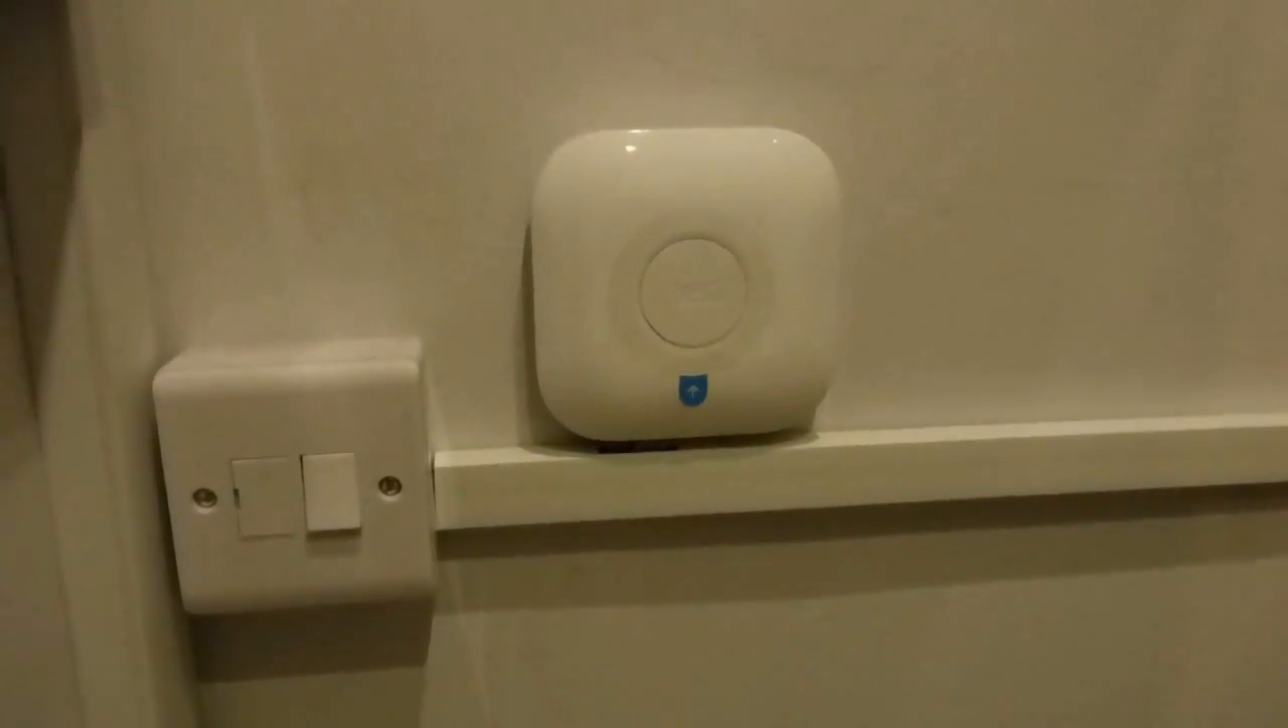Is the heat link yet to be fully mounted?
No.